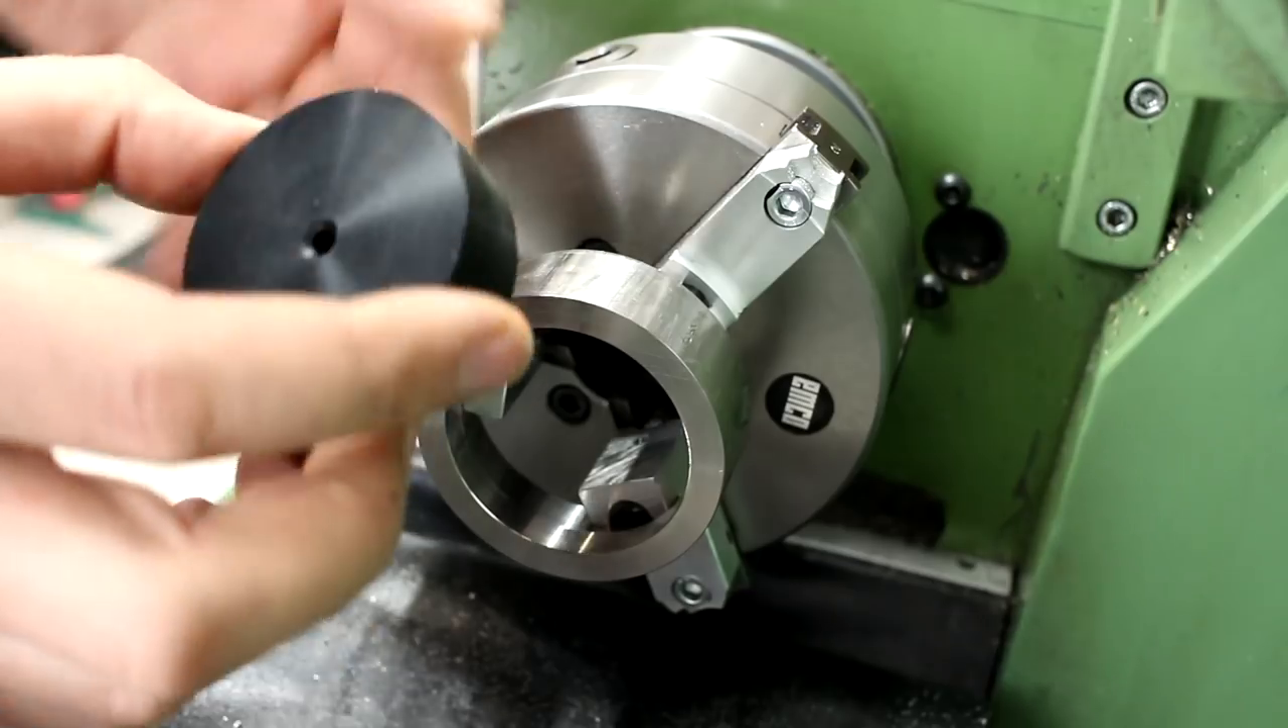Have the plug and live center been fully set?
No.